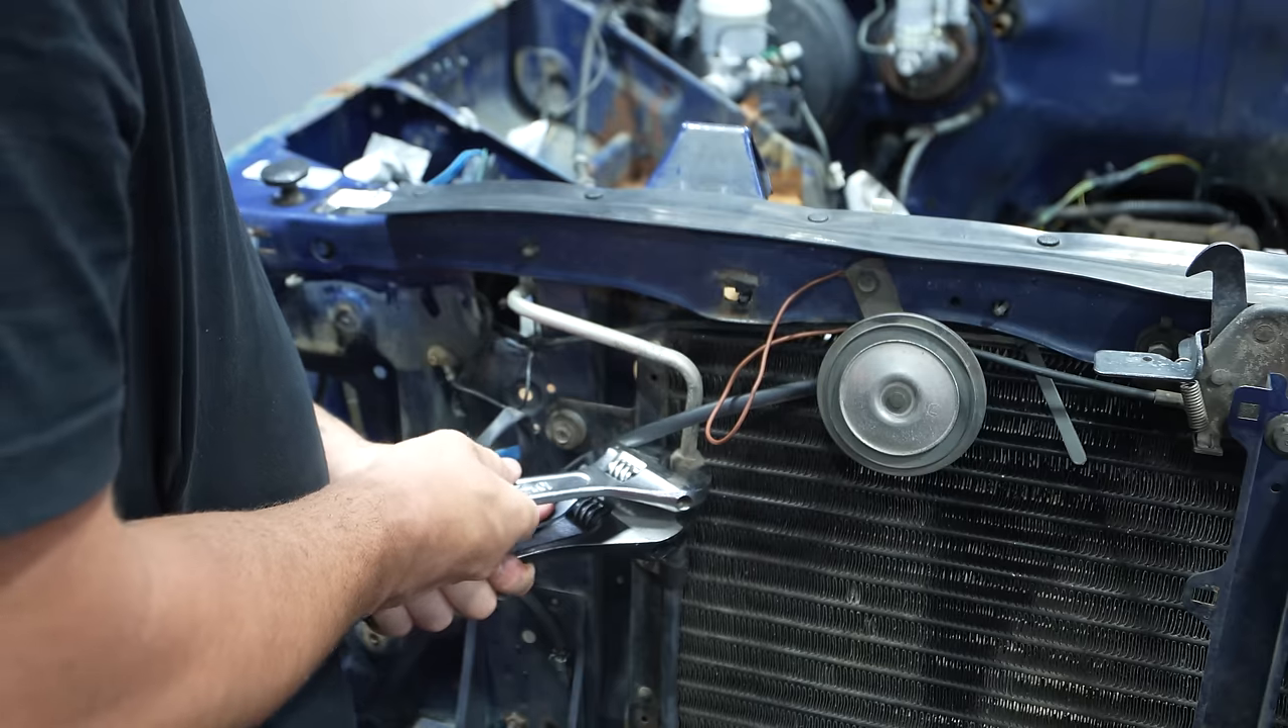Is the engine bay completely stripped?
No.